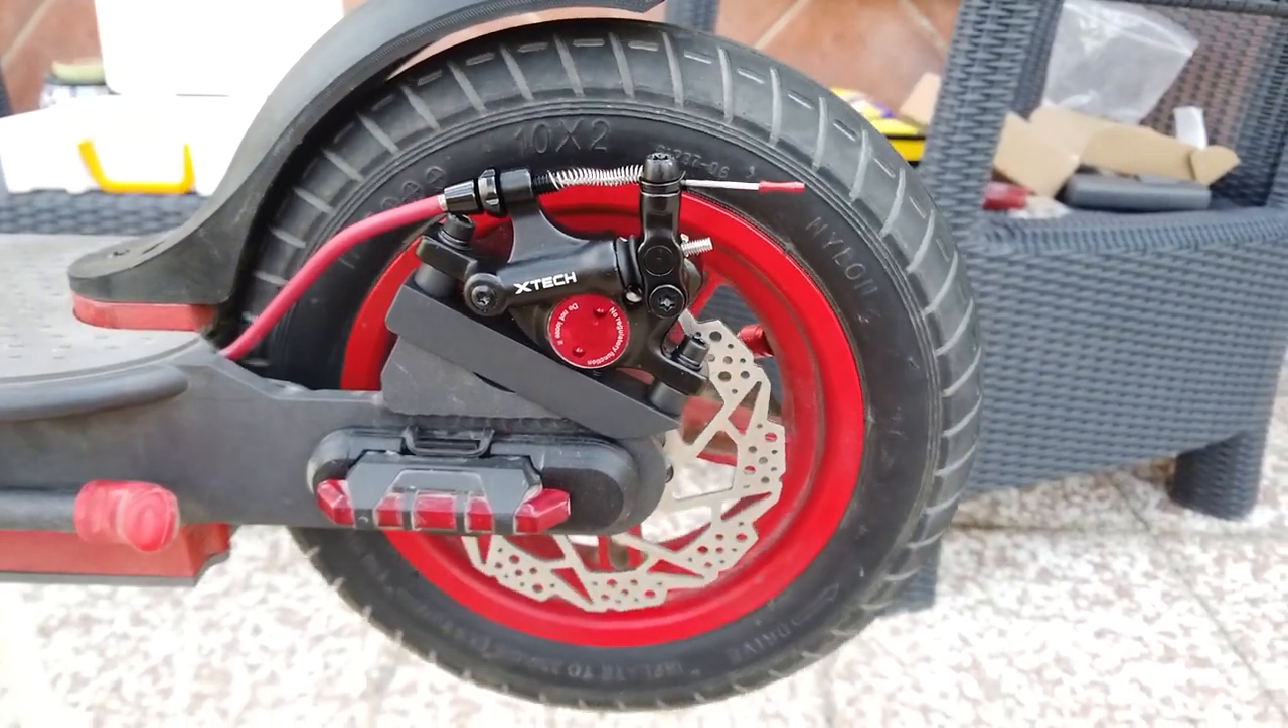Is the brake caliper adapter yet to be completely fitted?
No.